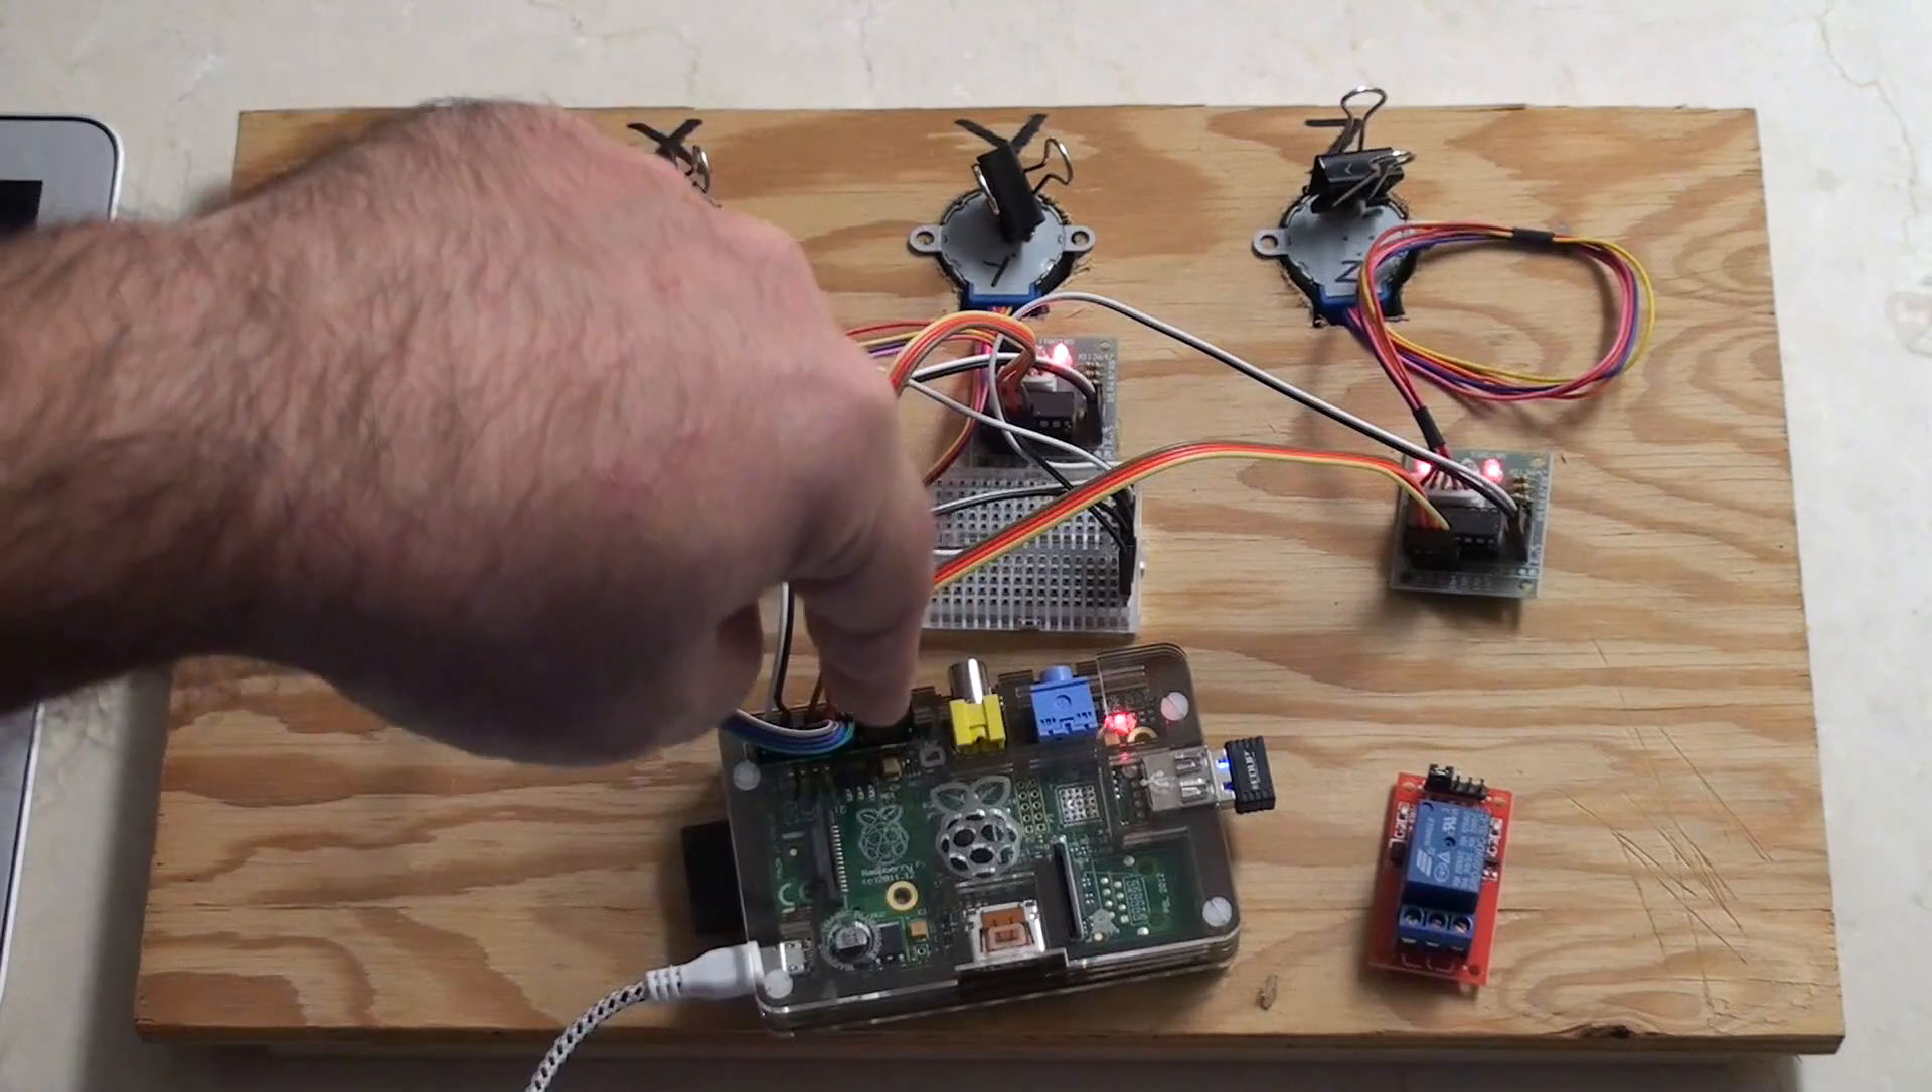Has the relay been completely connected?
No.